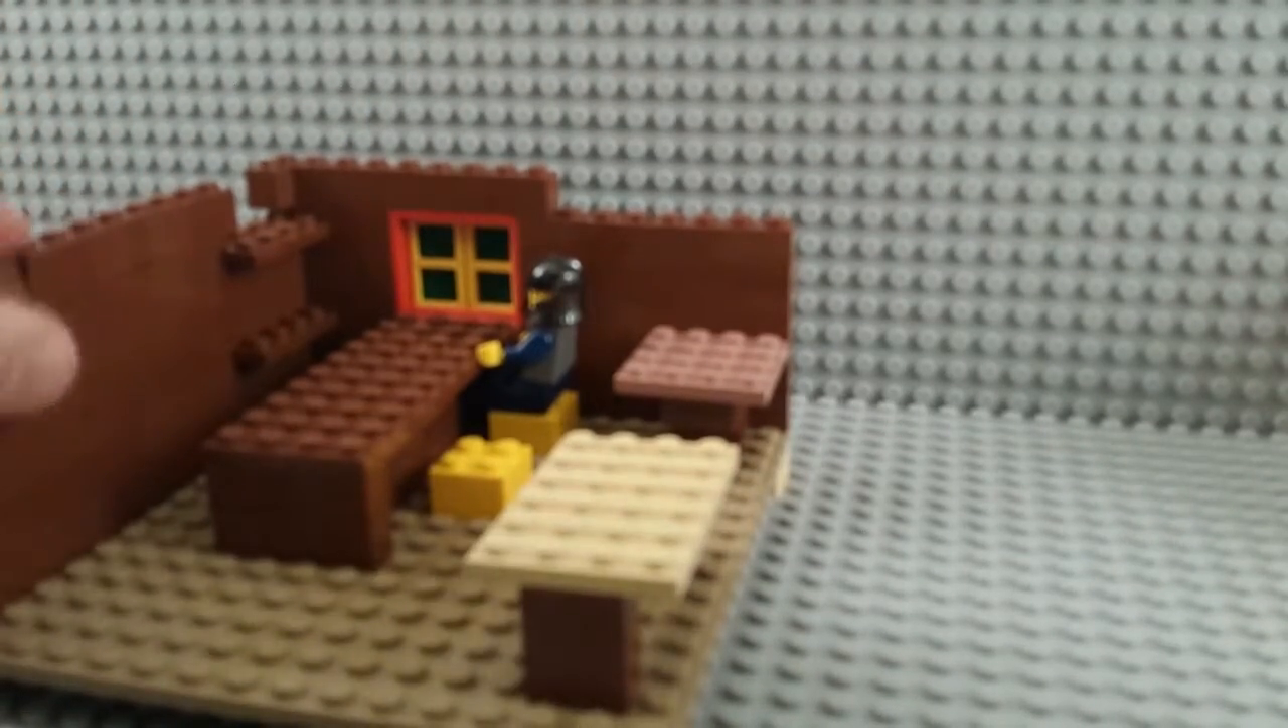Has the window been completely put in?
Yes.